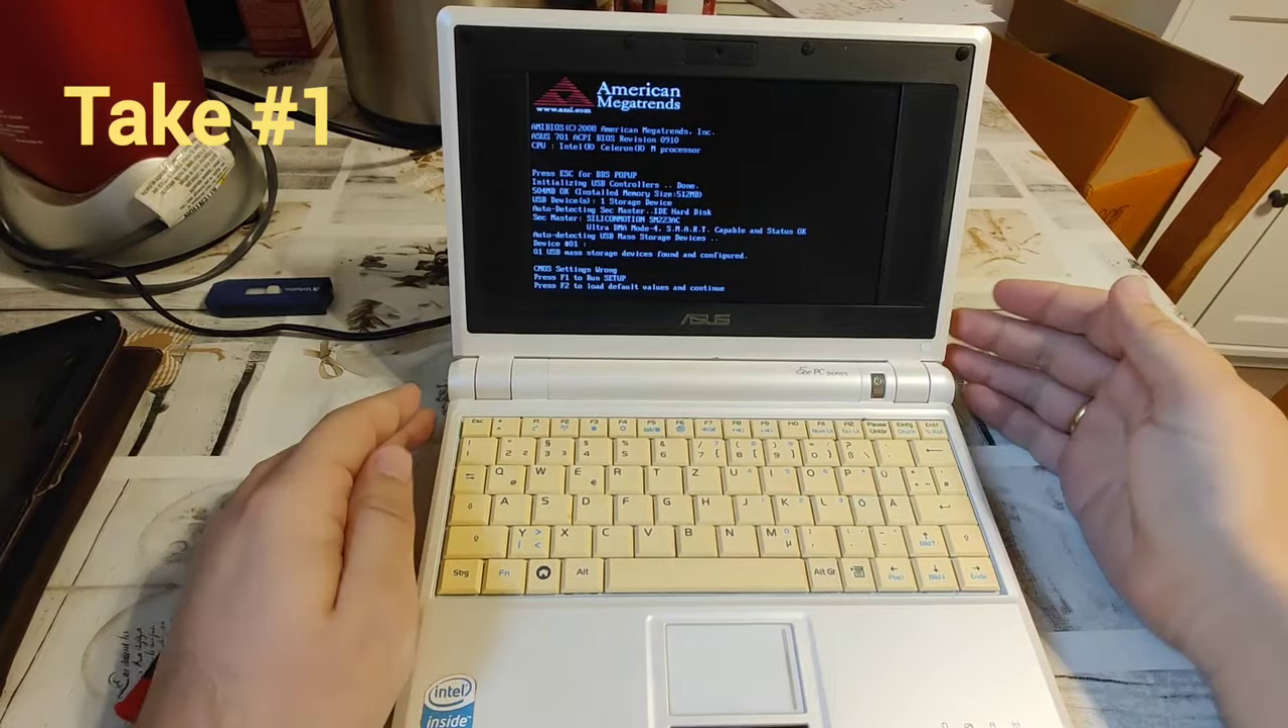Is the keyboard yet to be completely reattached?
No.